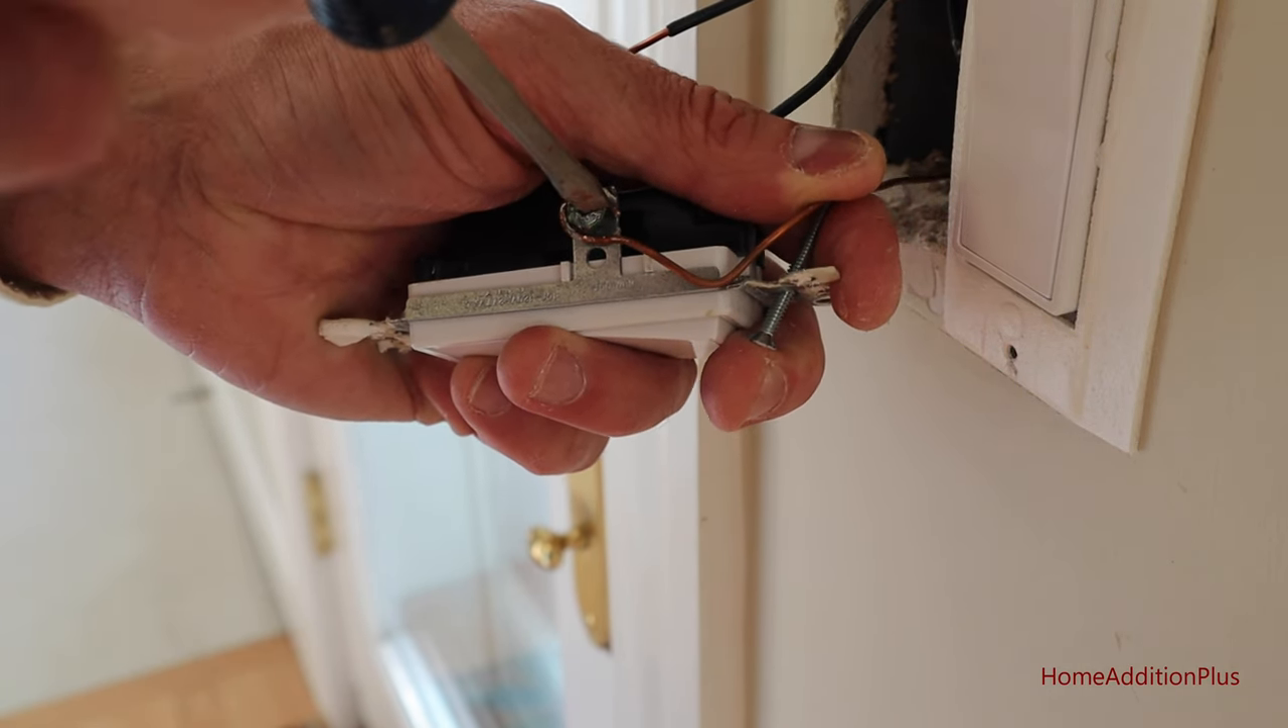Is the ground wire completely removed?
No.